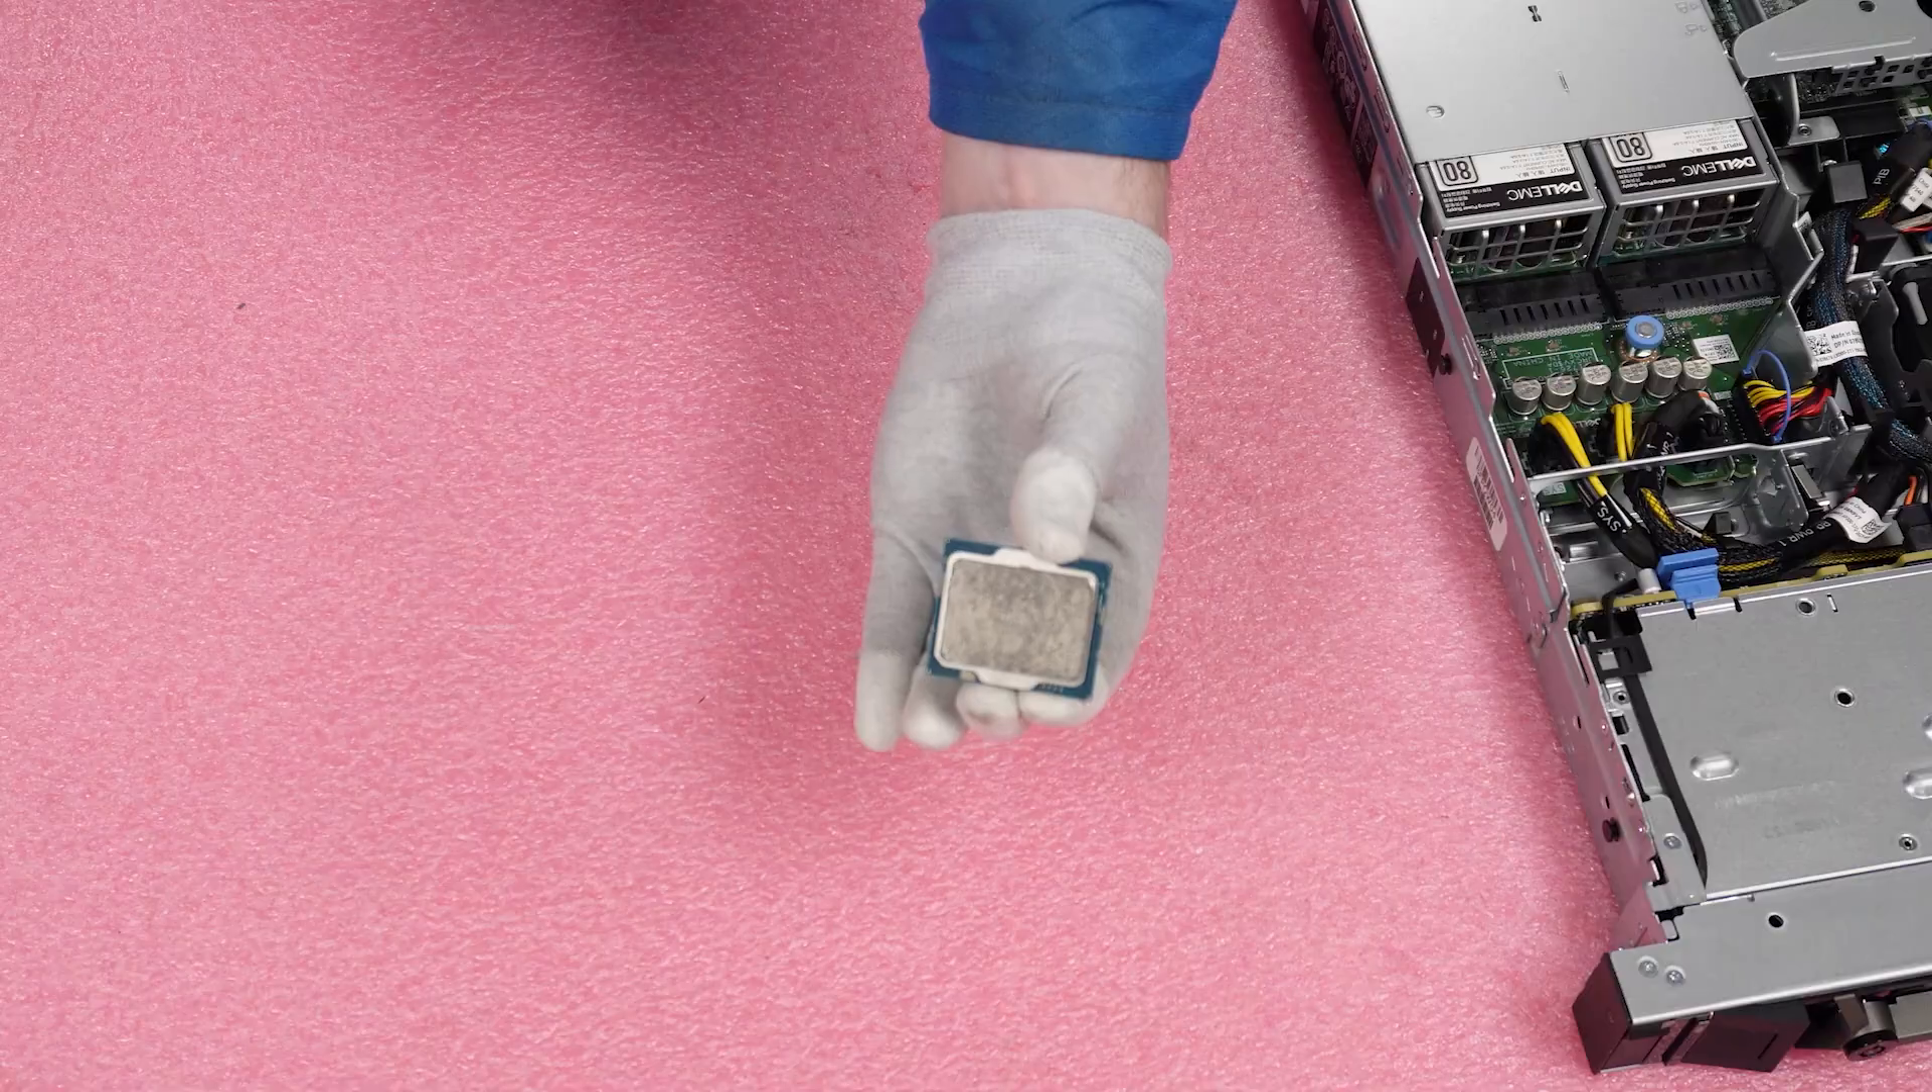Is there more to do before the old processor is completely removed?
No.